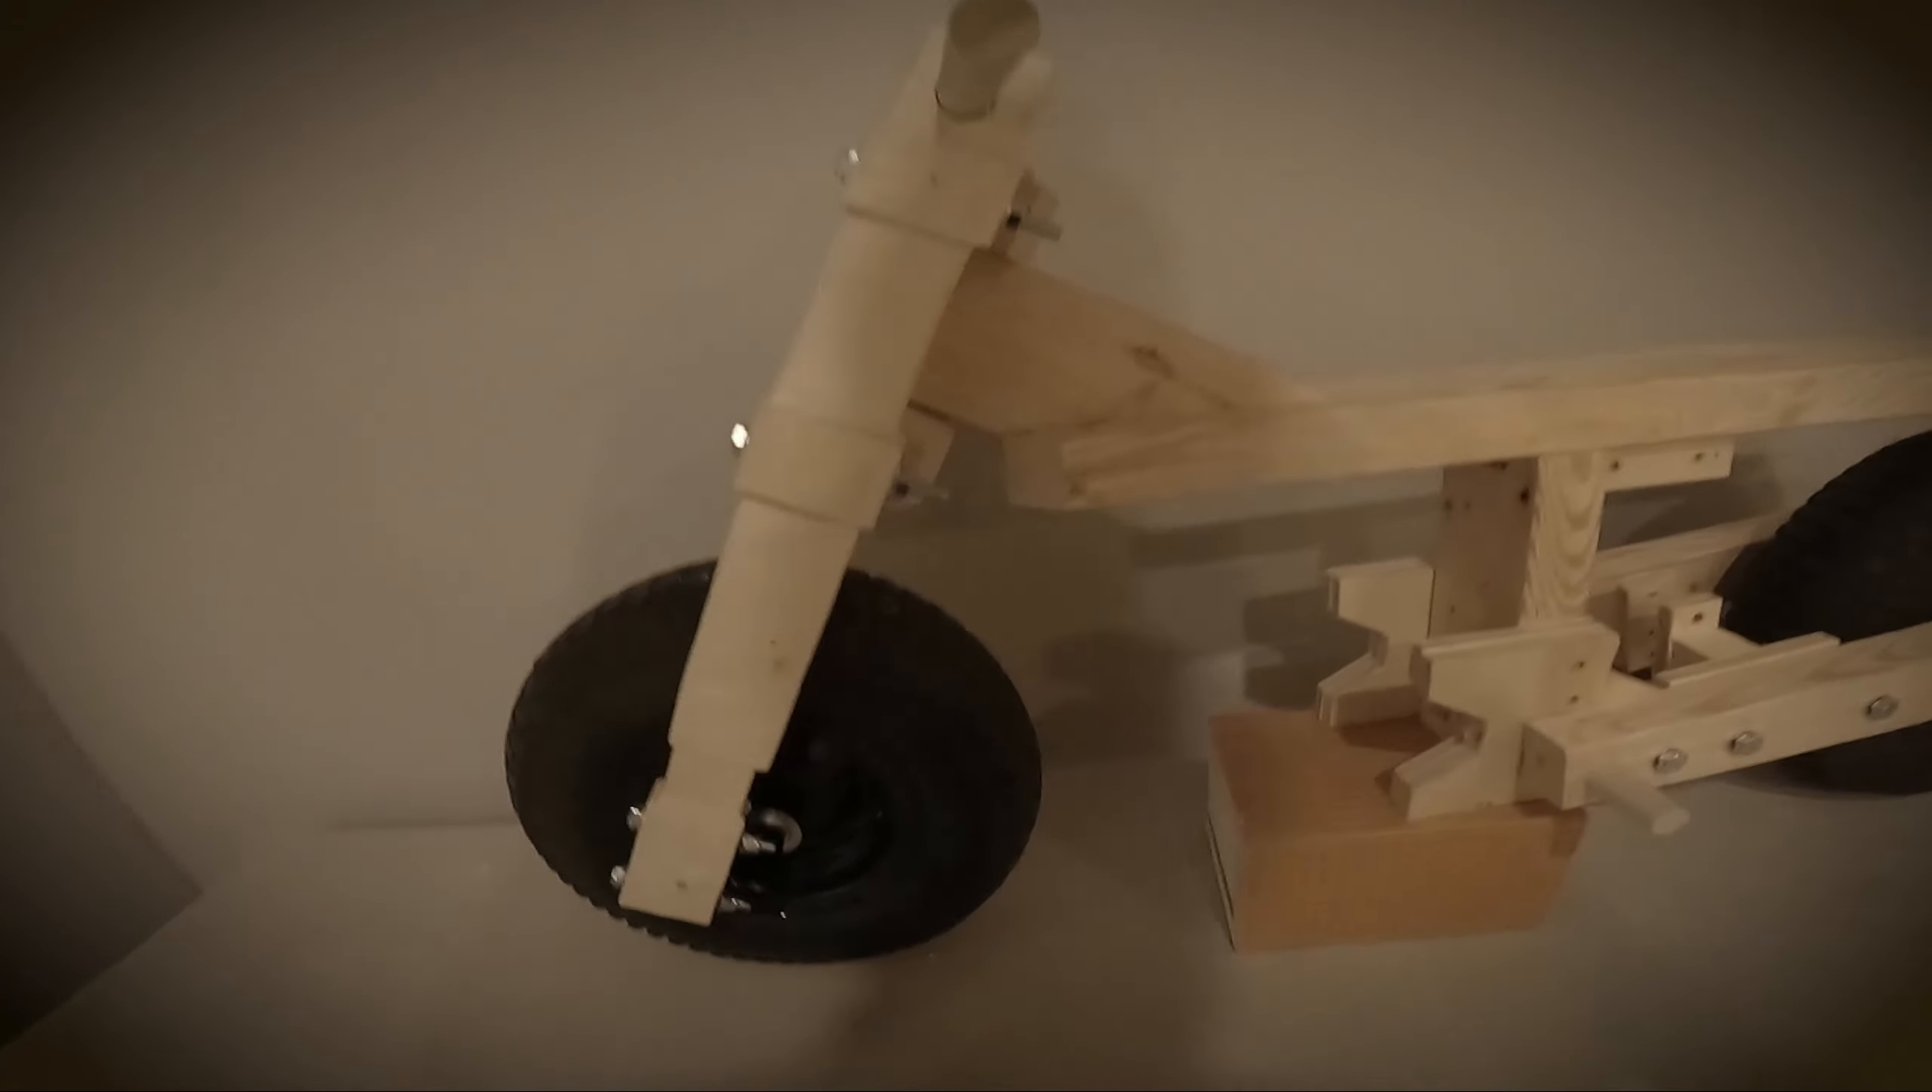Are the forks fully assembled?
Yes.